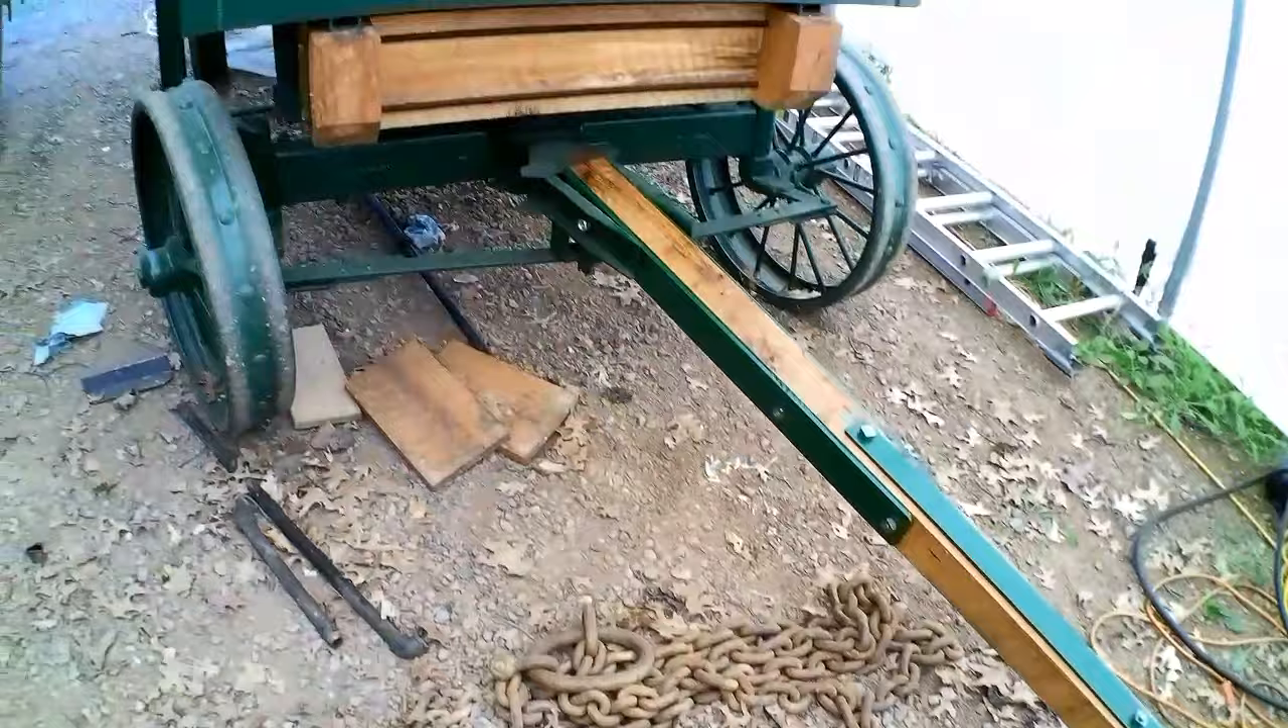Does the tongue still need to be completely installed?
No.